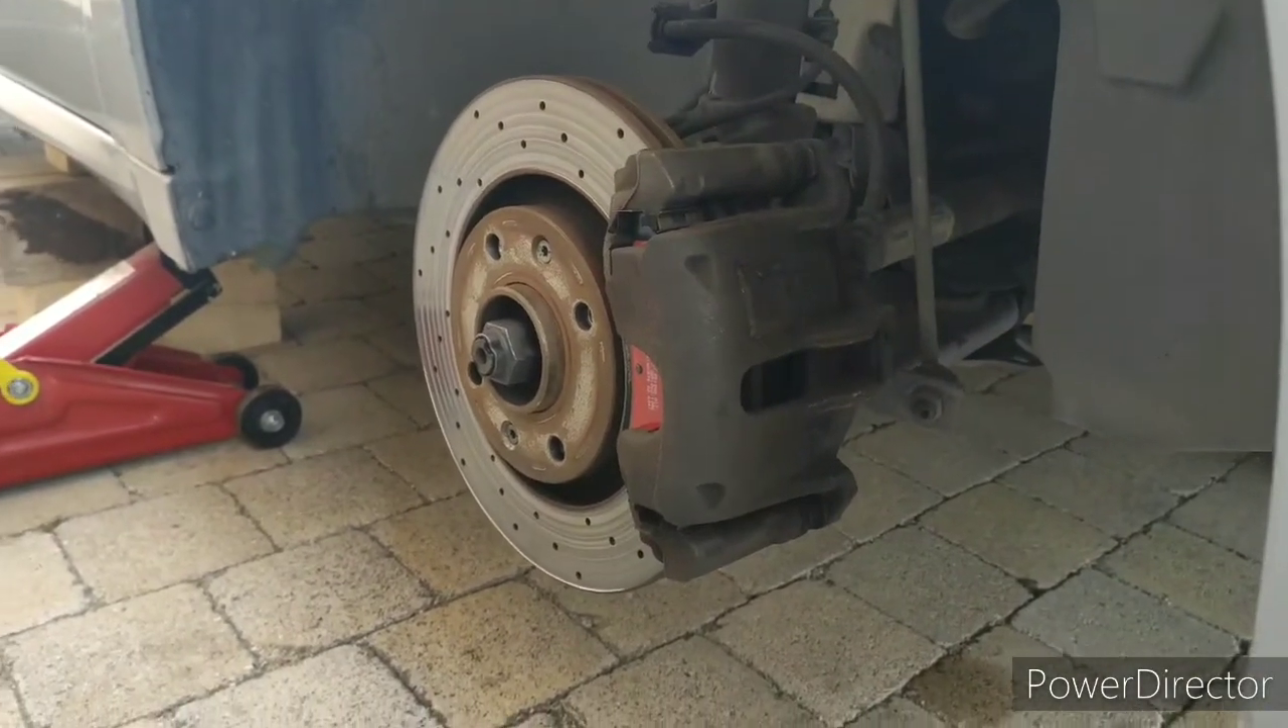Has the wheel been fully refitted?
No.